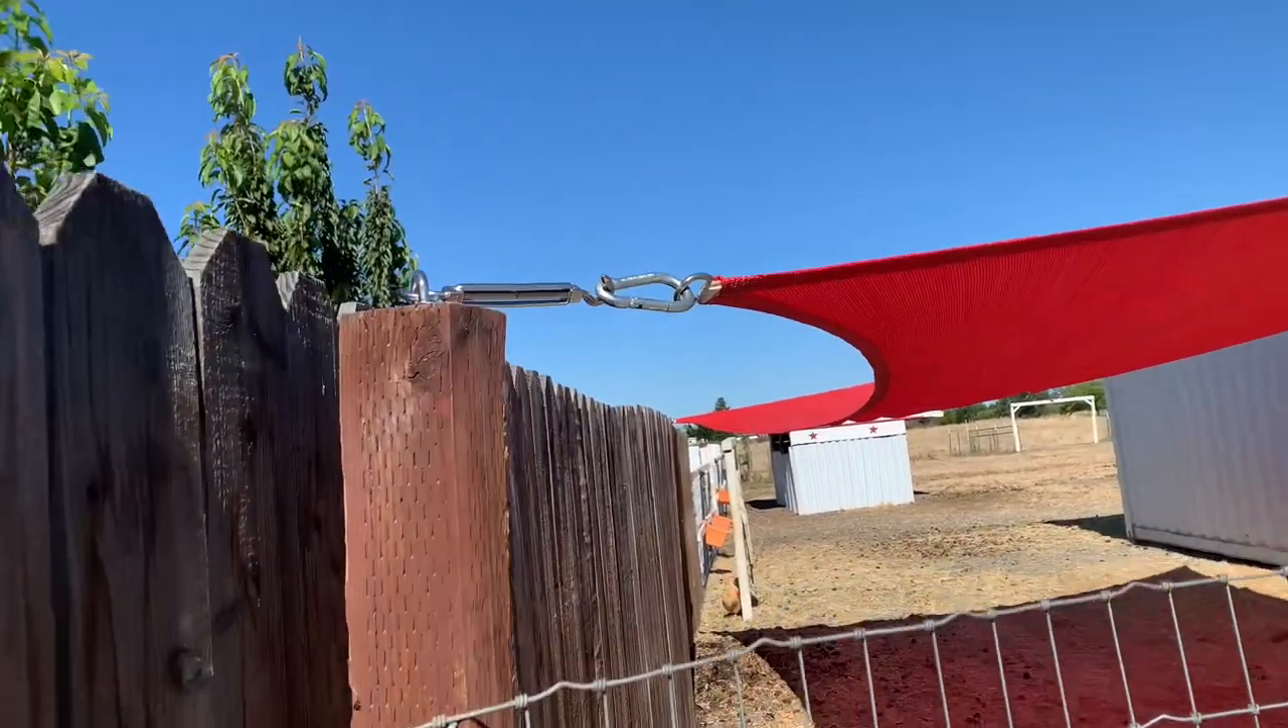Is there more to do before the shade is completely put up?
No.